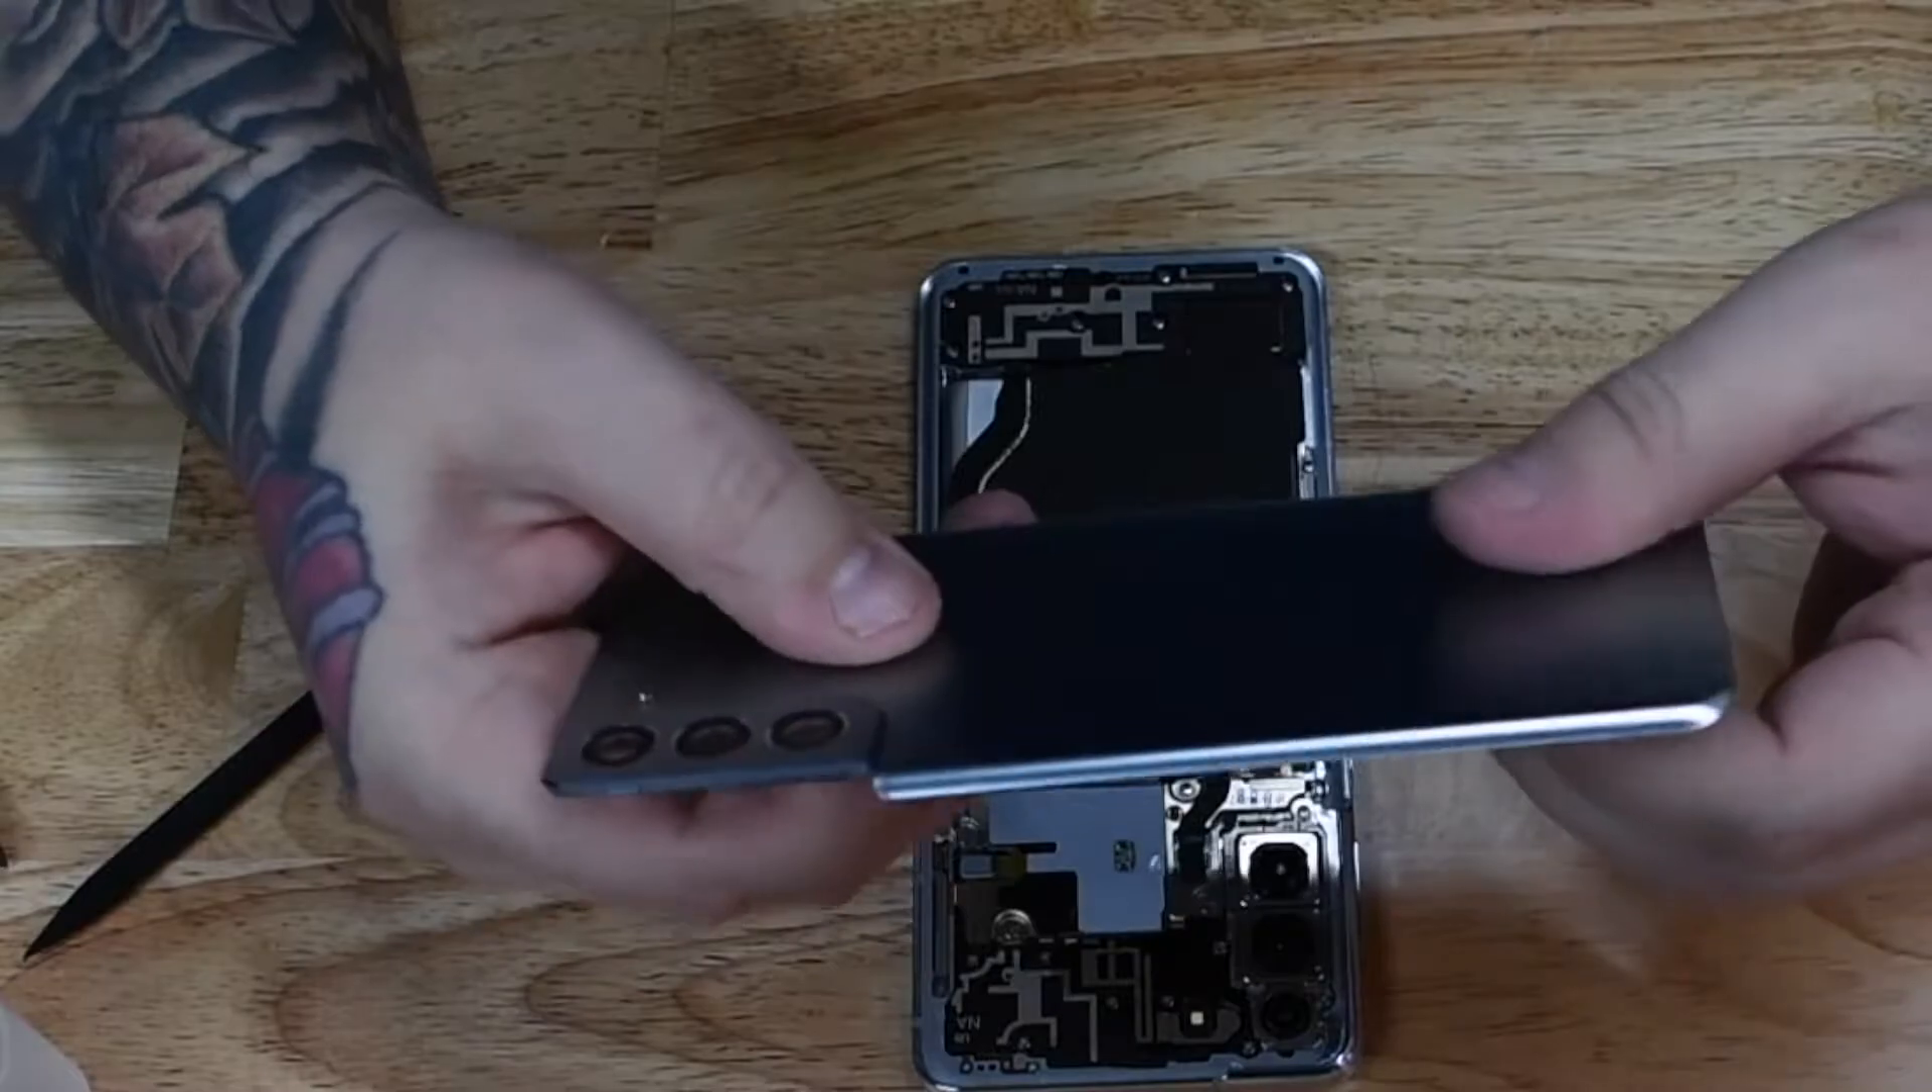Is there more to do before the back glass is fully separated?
No.